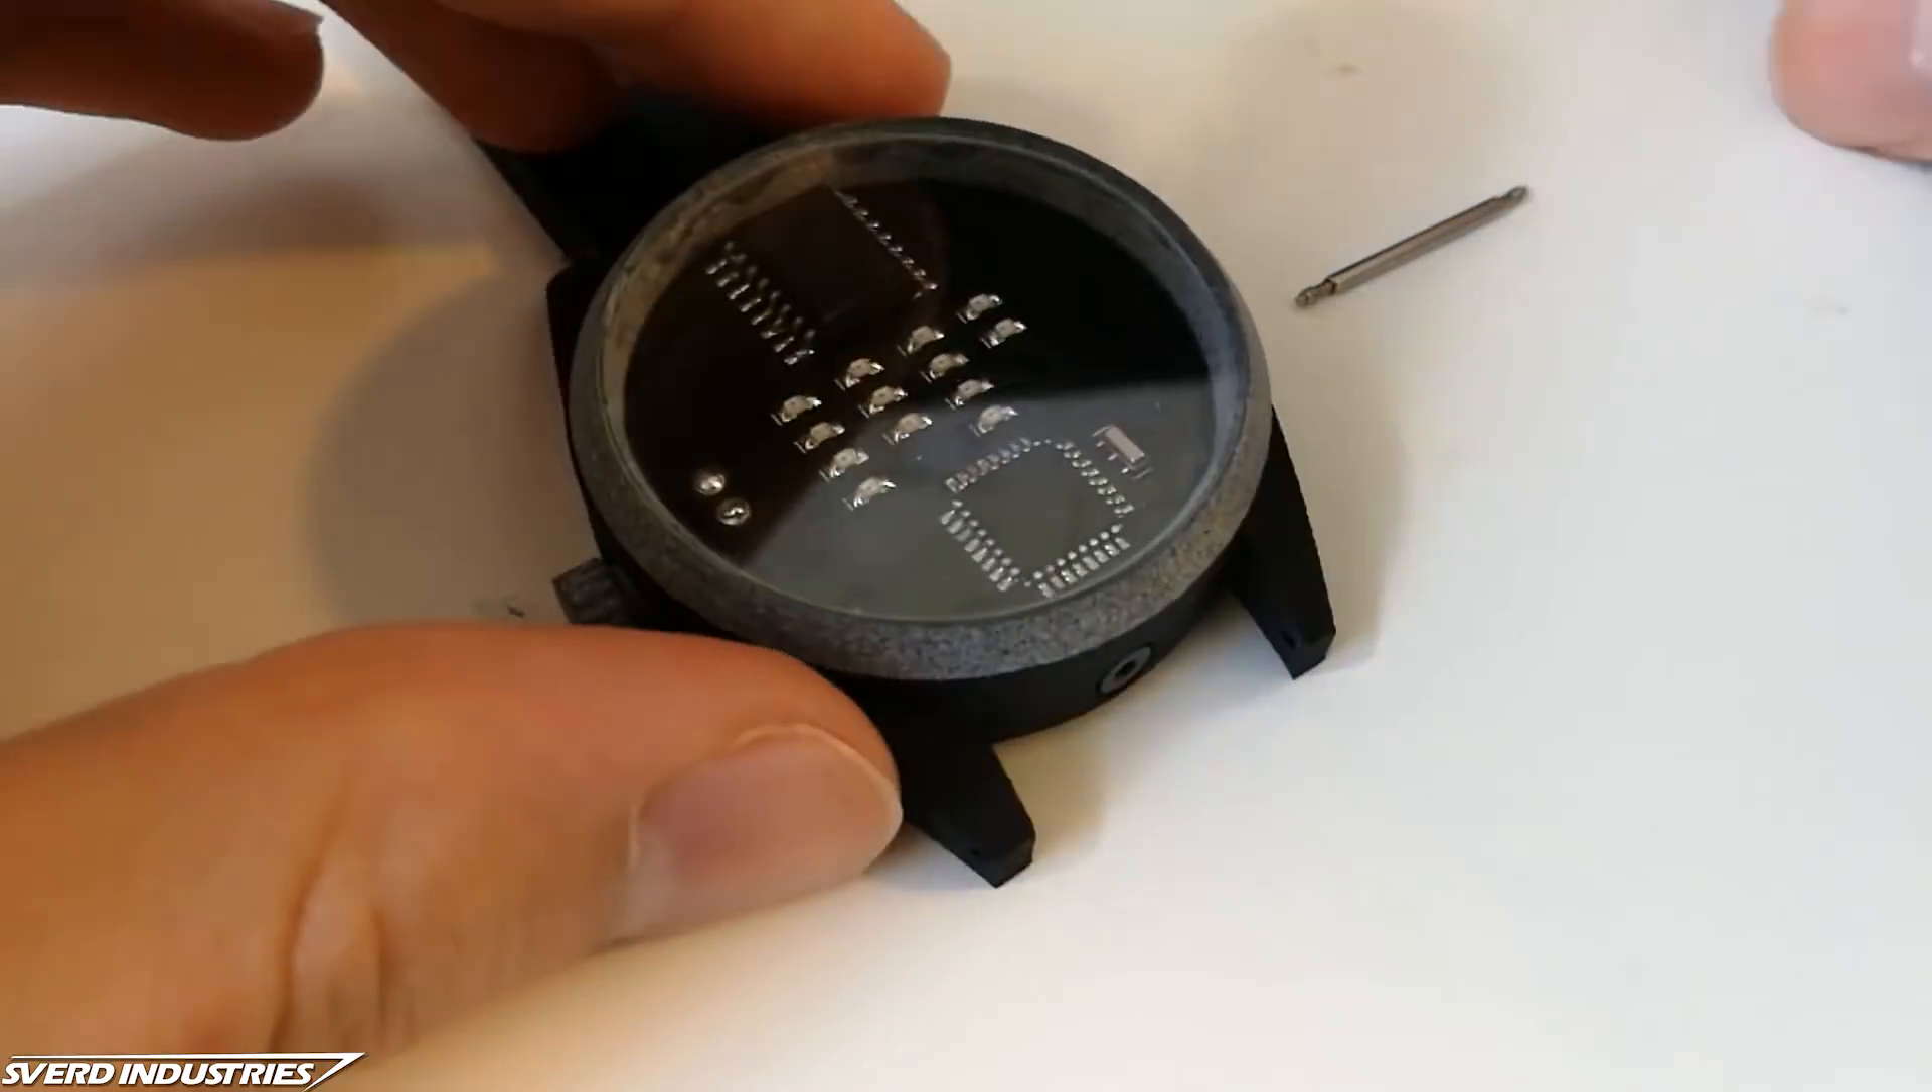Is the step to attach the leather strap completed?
No.